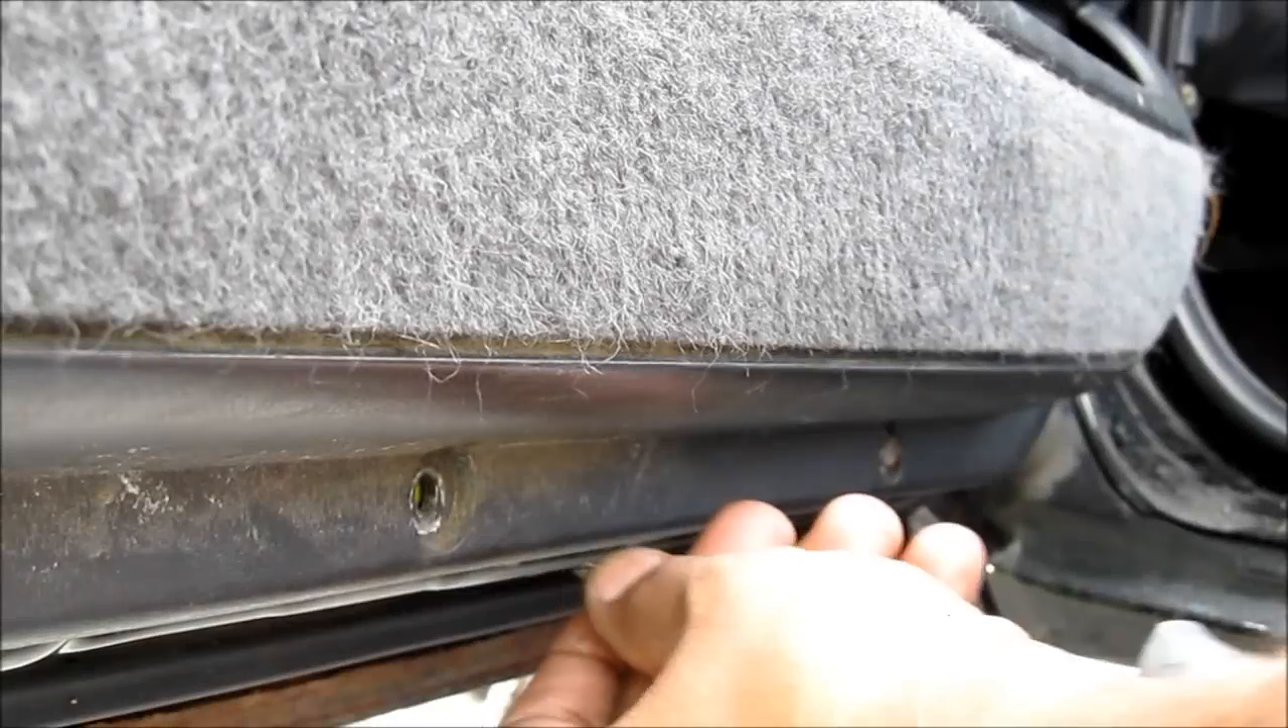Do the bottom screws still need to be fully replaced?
Yes.